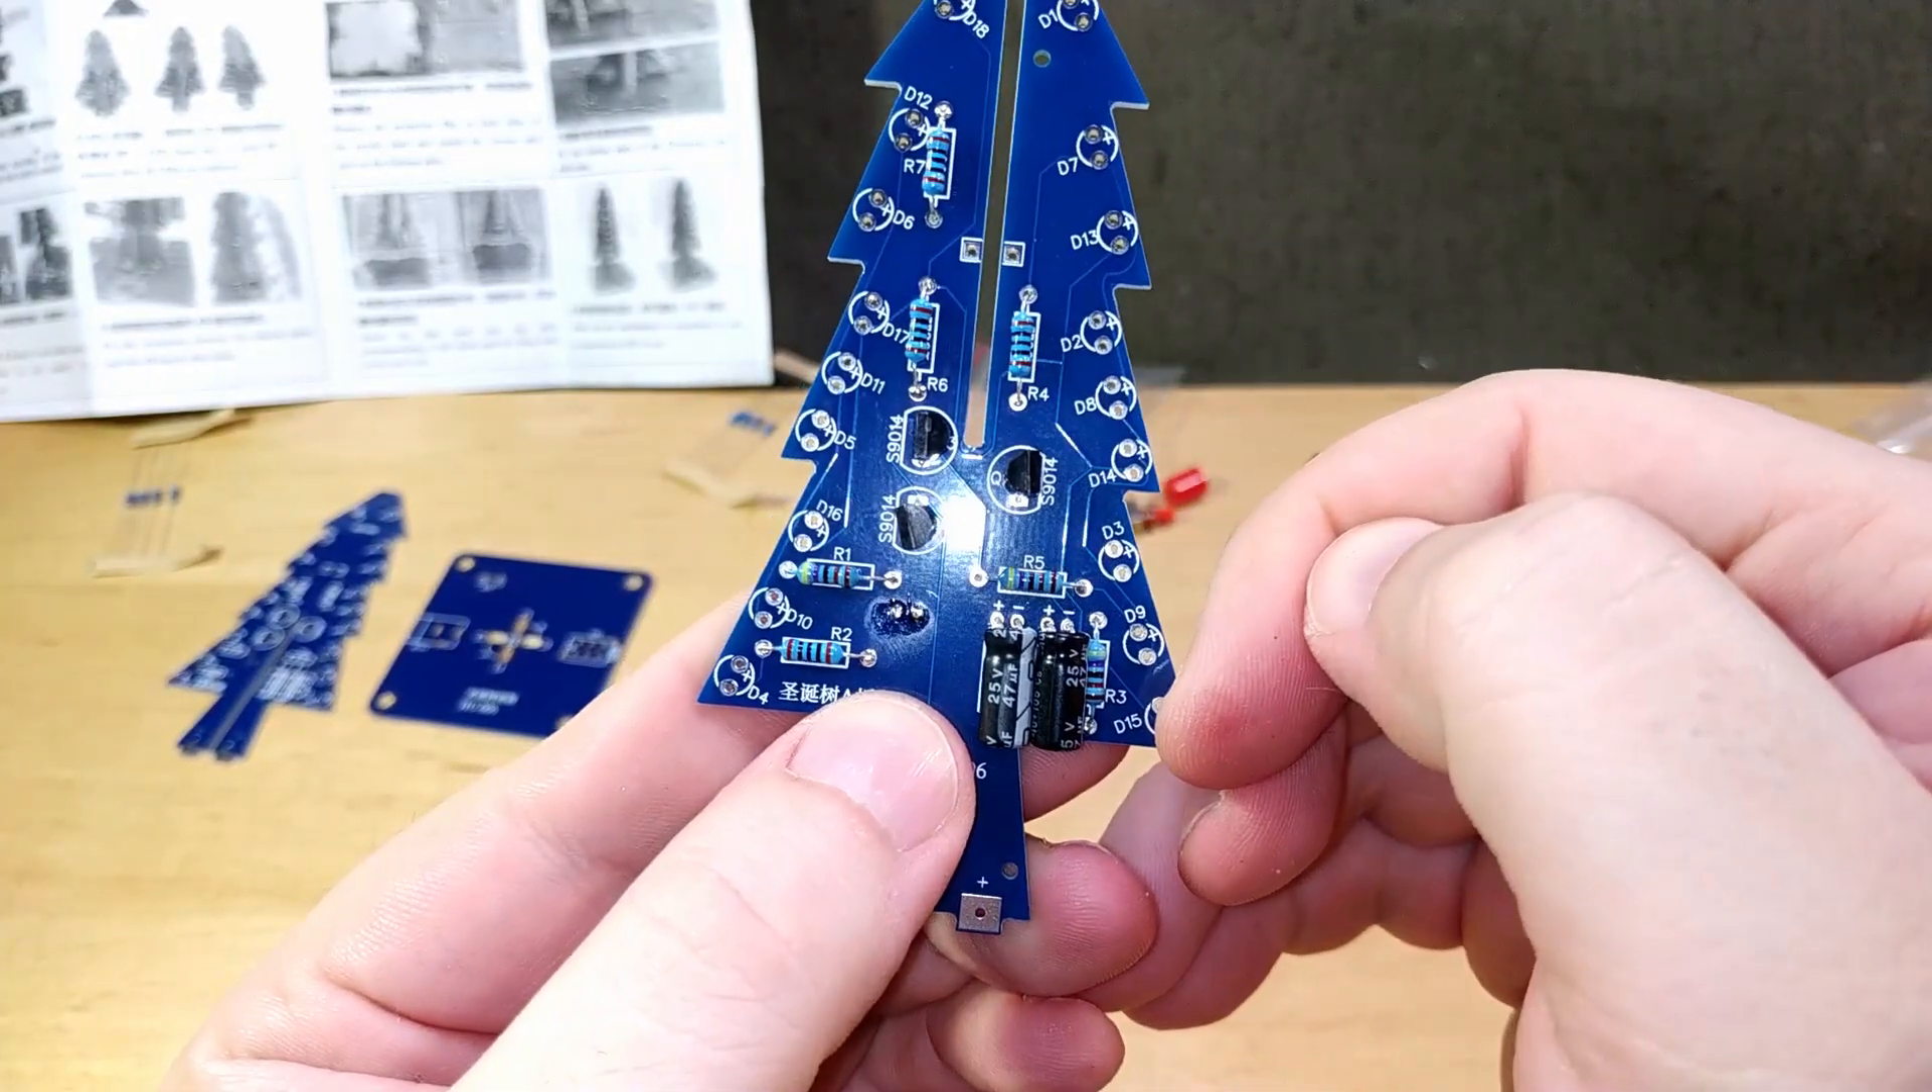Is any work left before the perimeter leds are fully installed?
Yes.